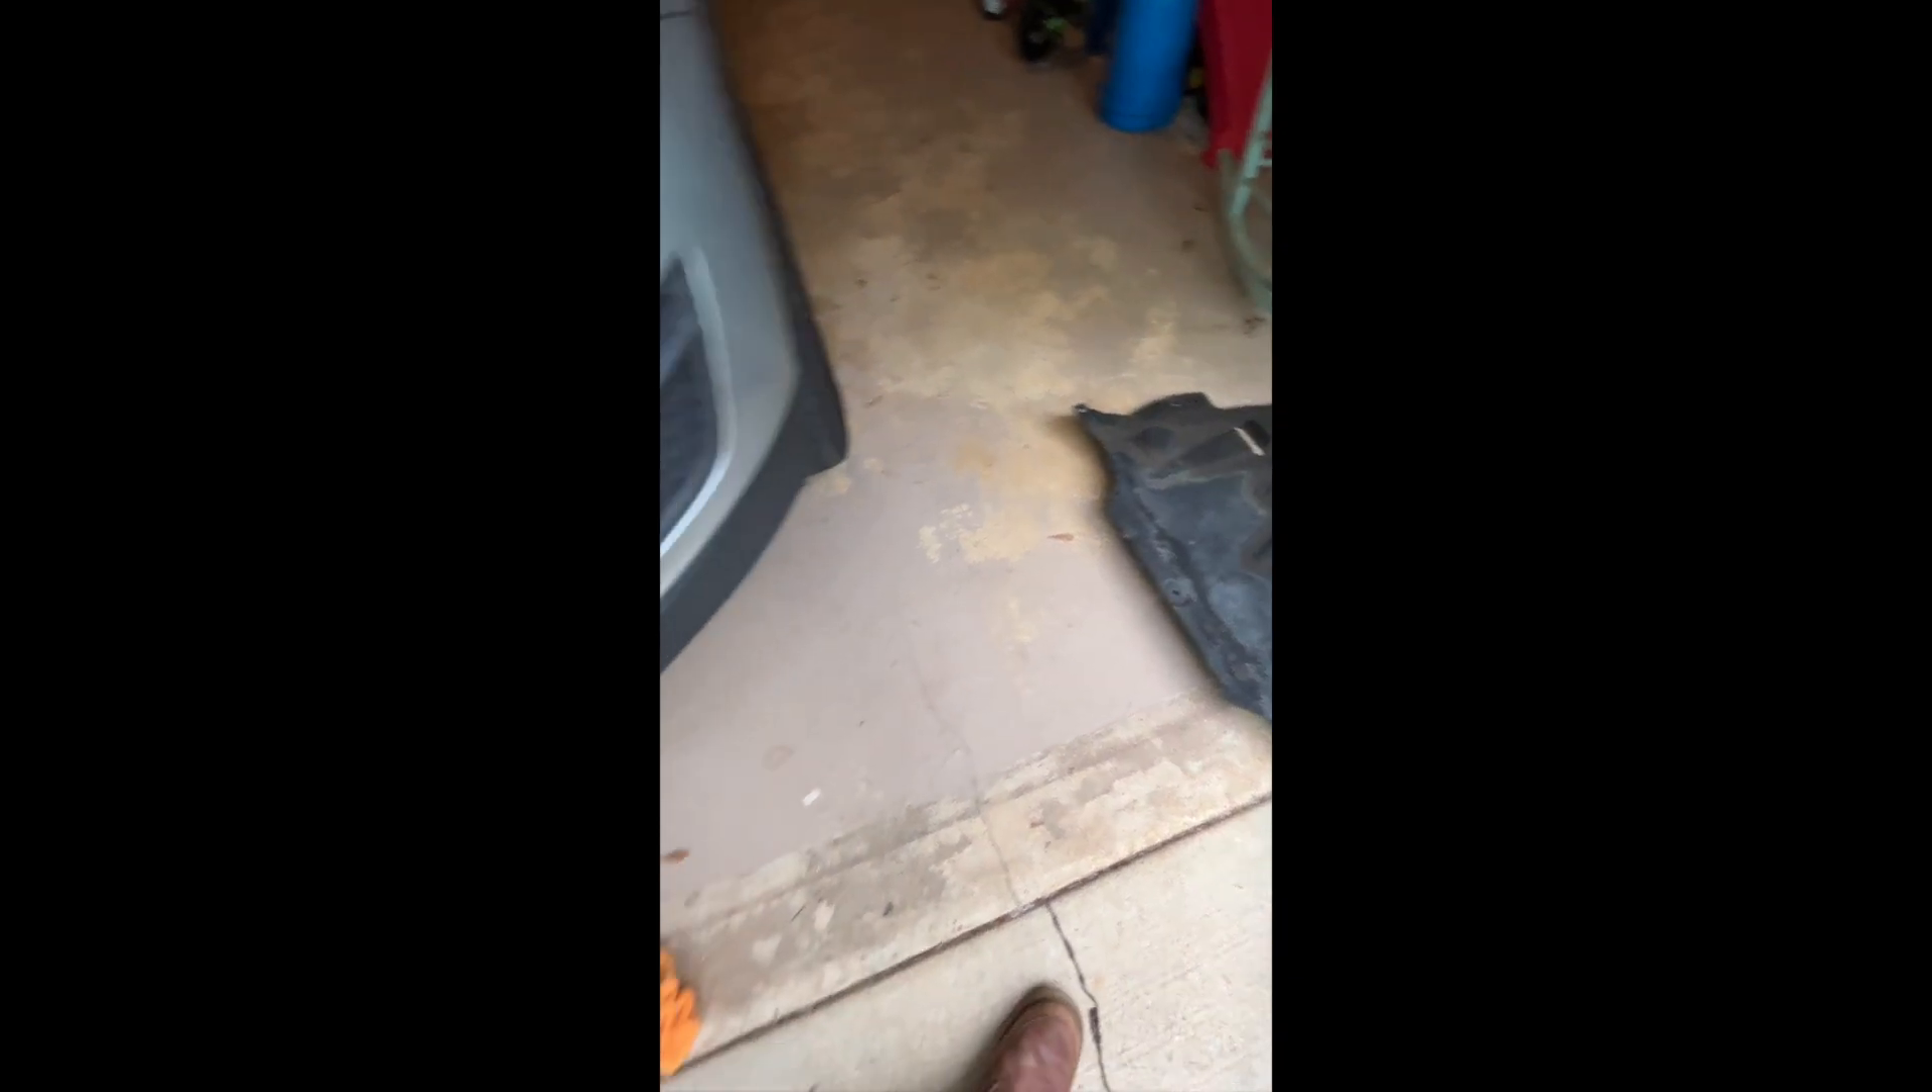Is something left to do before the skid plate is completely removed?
No.